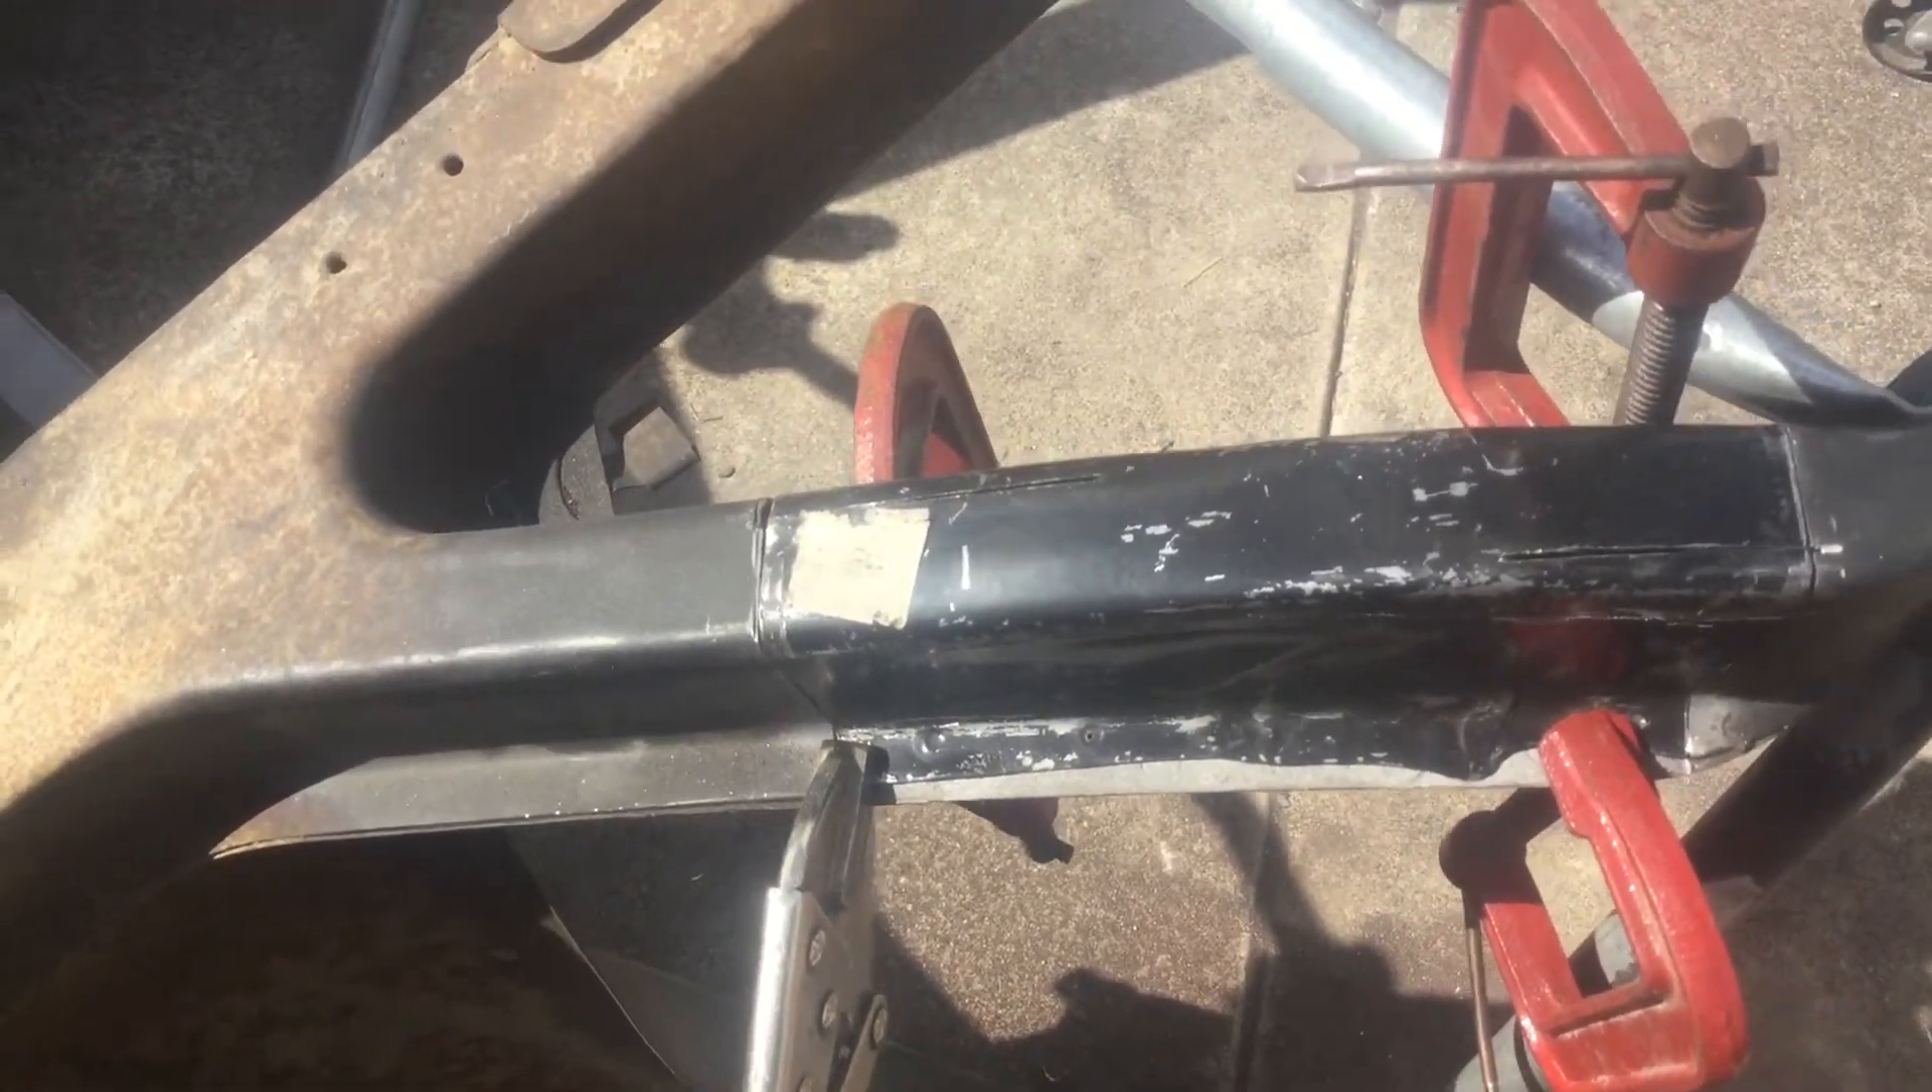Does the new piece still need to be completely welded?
Yes.